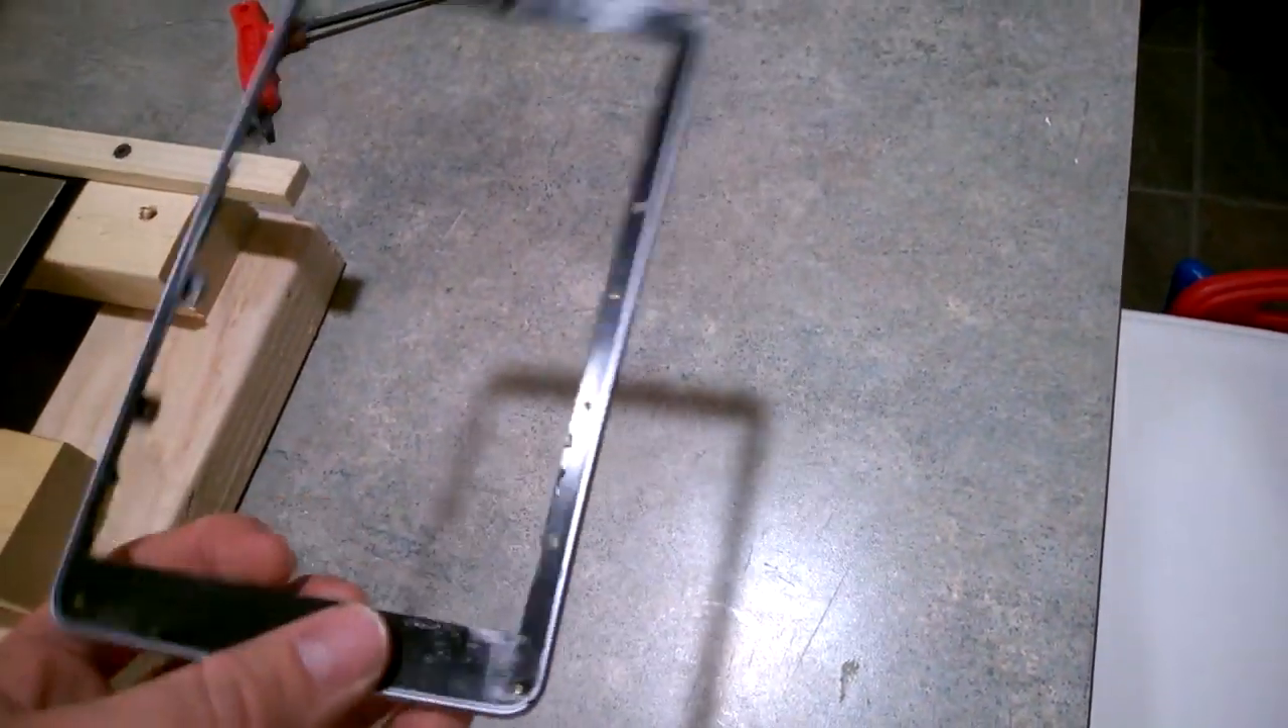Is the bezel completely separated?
Yes.